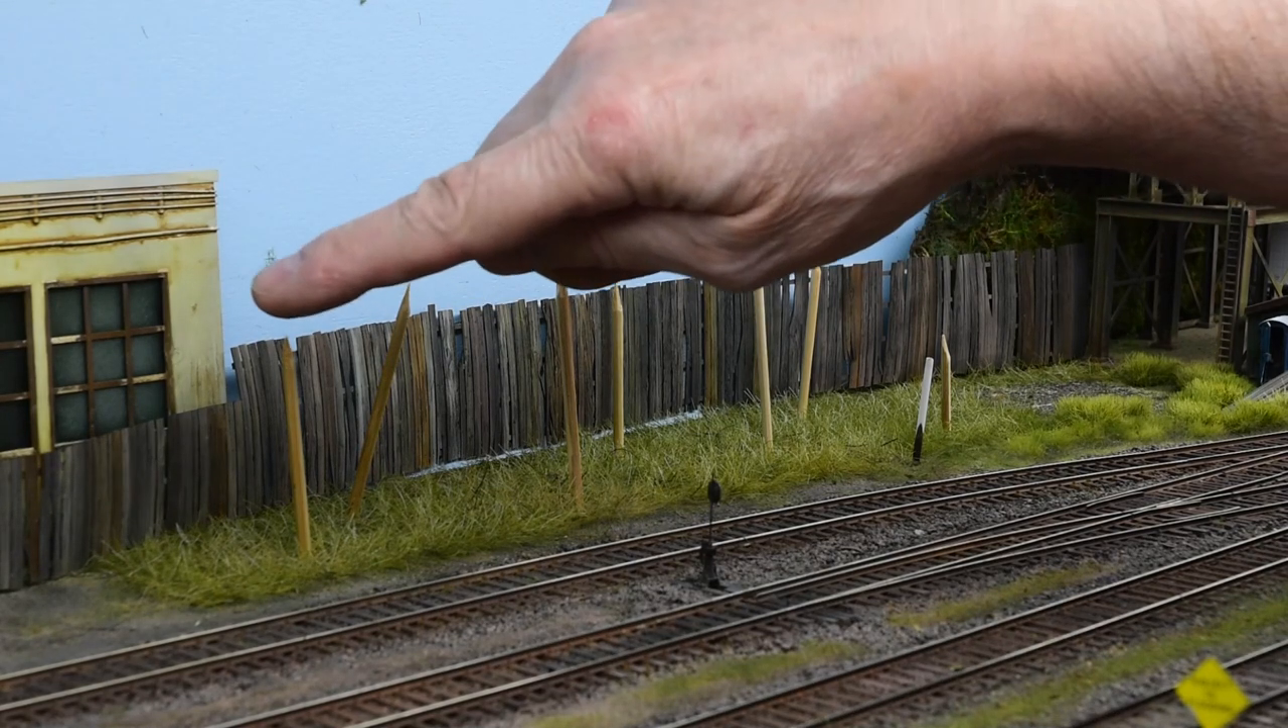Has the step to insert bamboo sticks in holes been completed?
Yes.